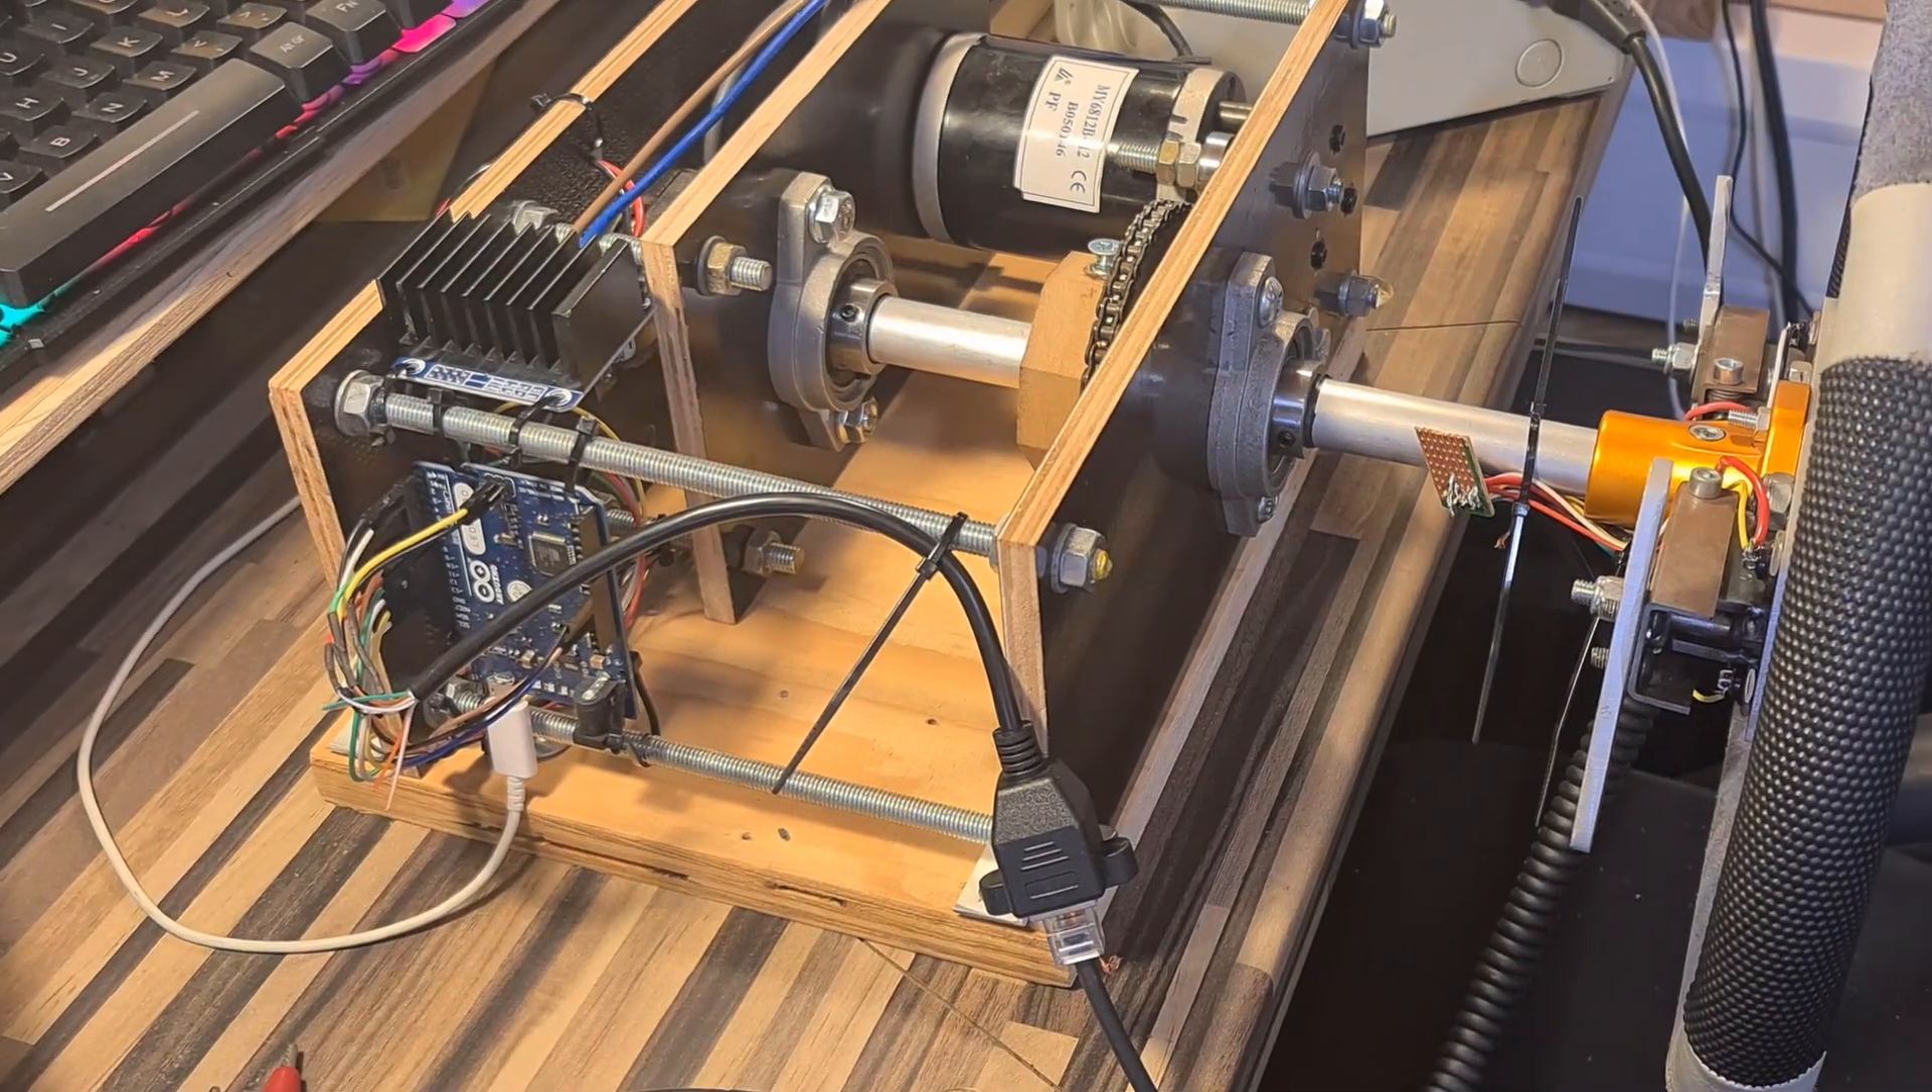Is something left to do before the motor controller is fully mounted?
No.